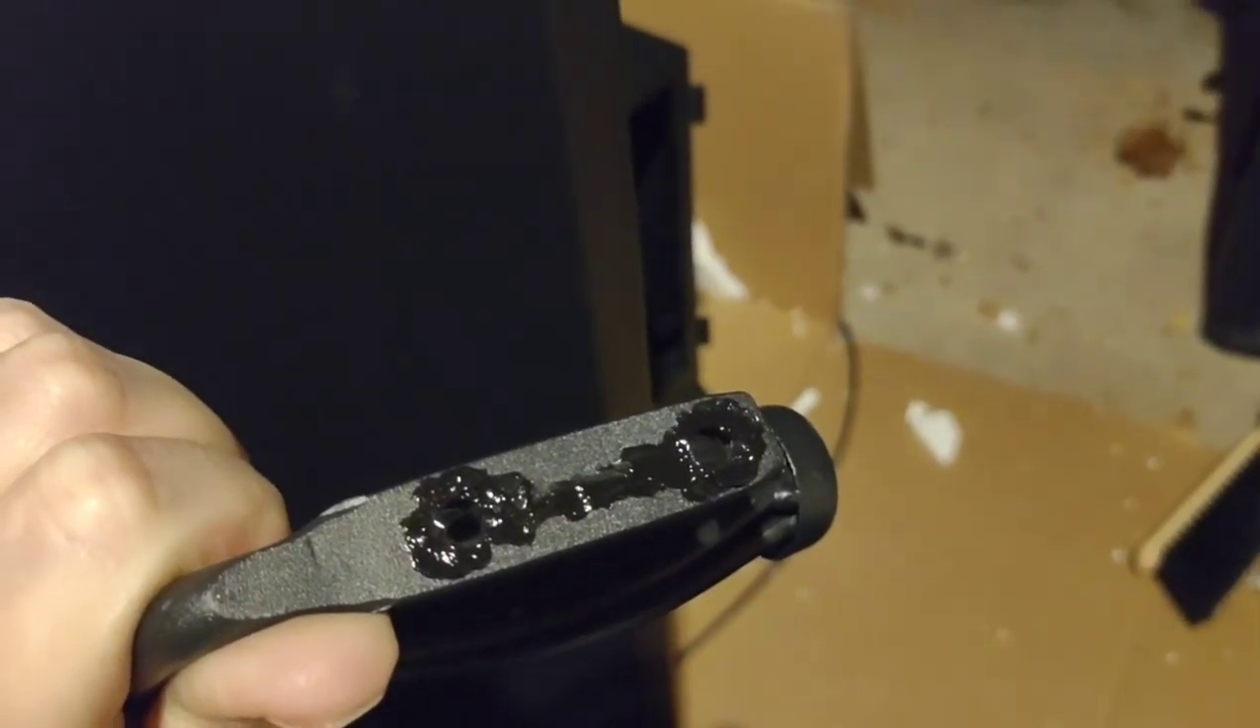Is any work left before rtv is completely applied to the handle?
No.